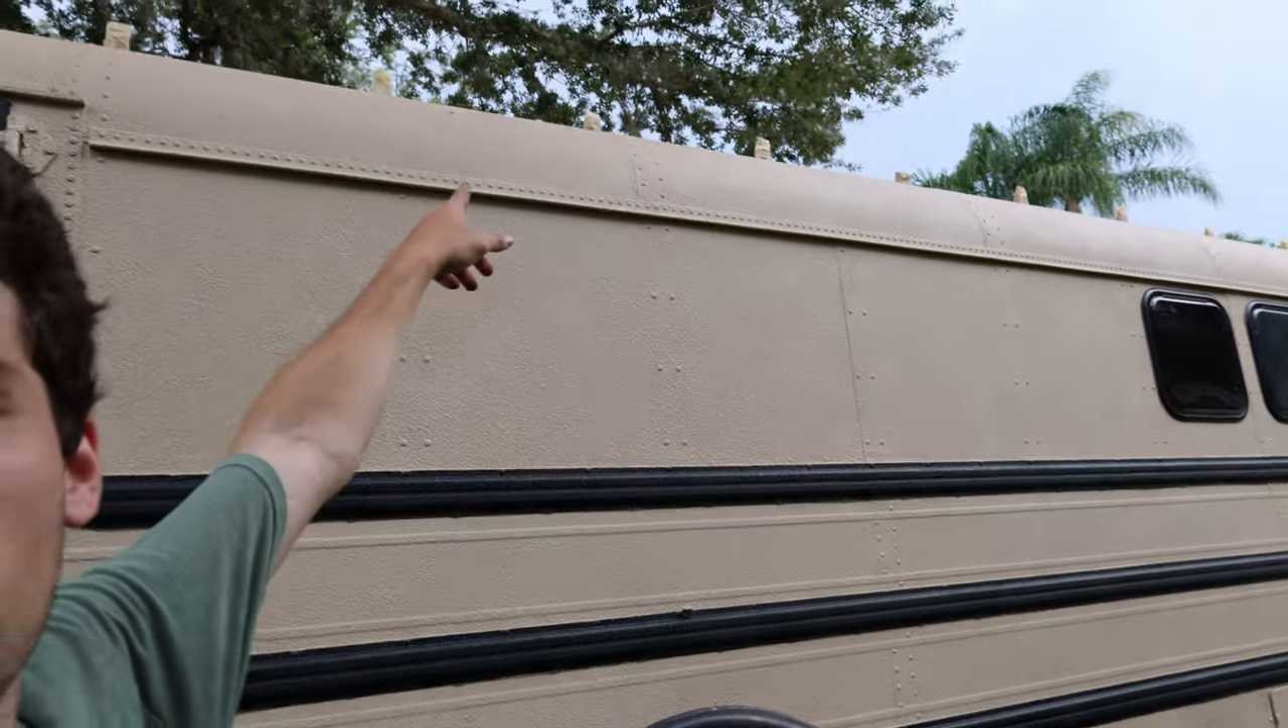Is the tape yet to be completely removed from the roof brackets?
Yes.